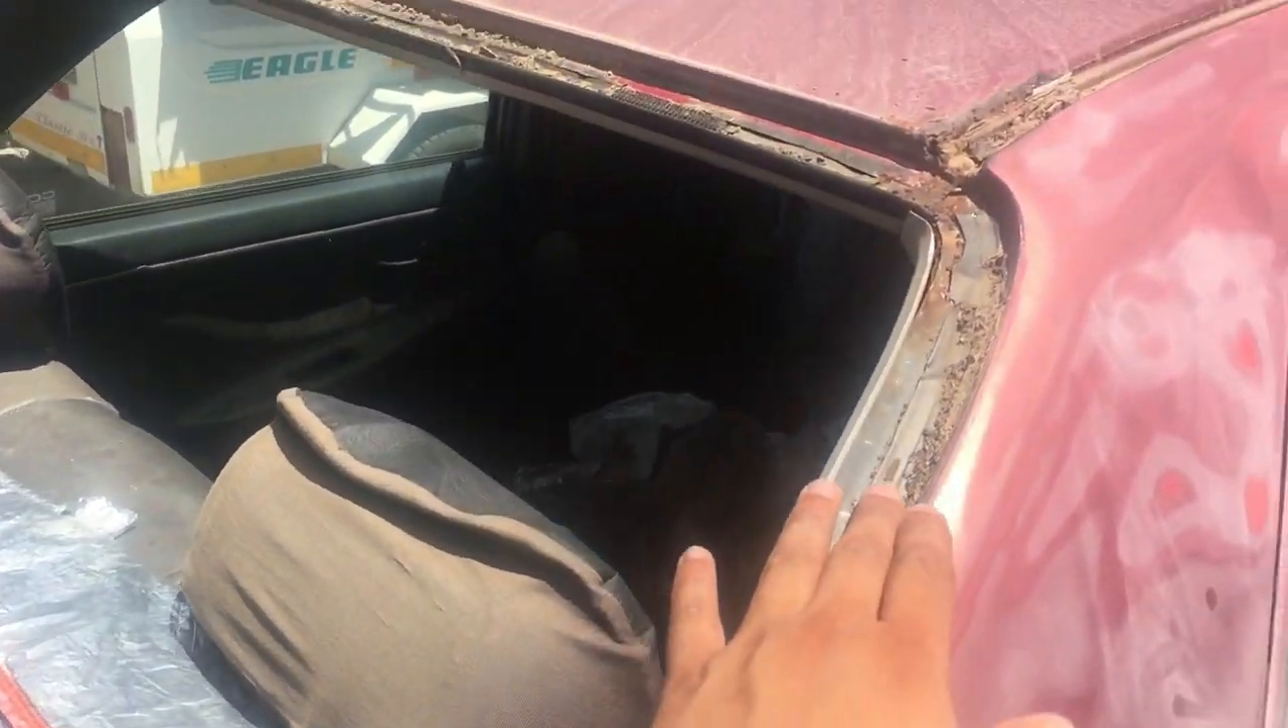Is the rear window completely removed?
Yes.